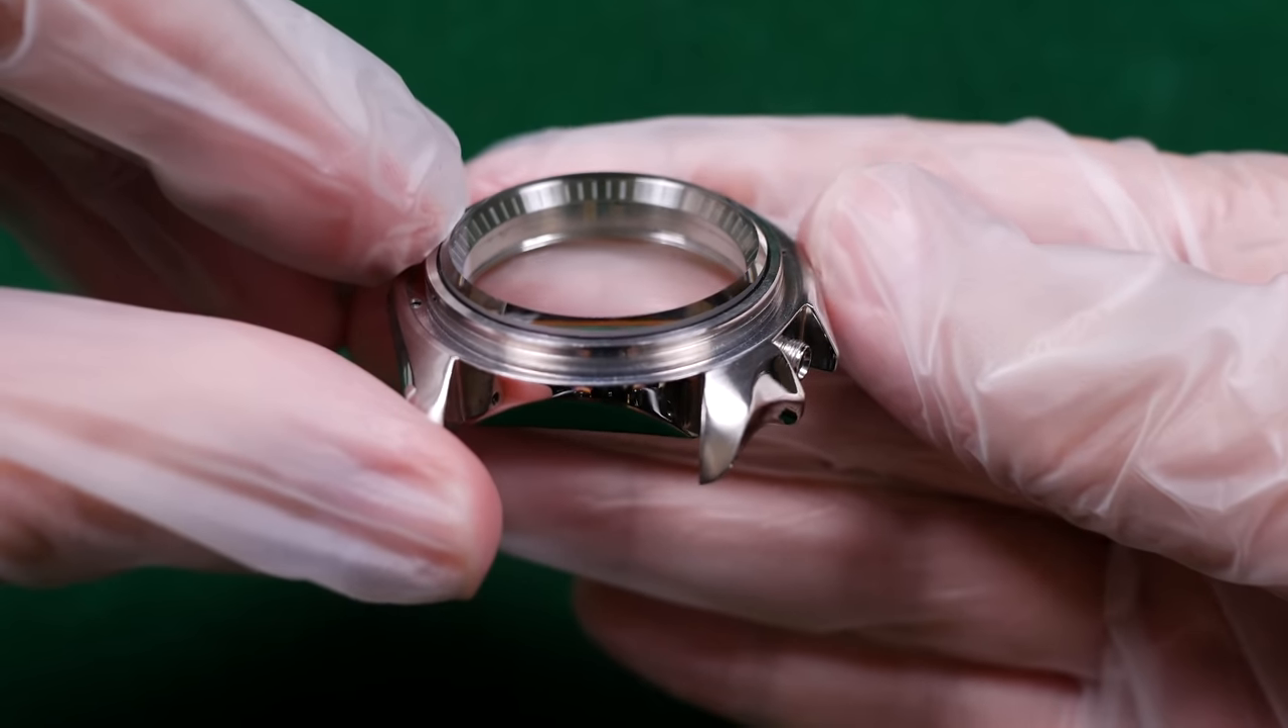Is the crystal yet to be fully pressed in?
No.